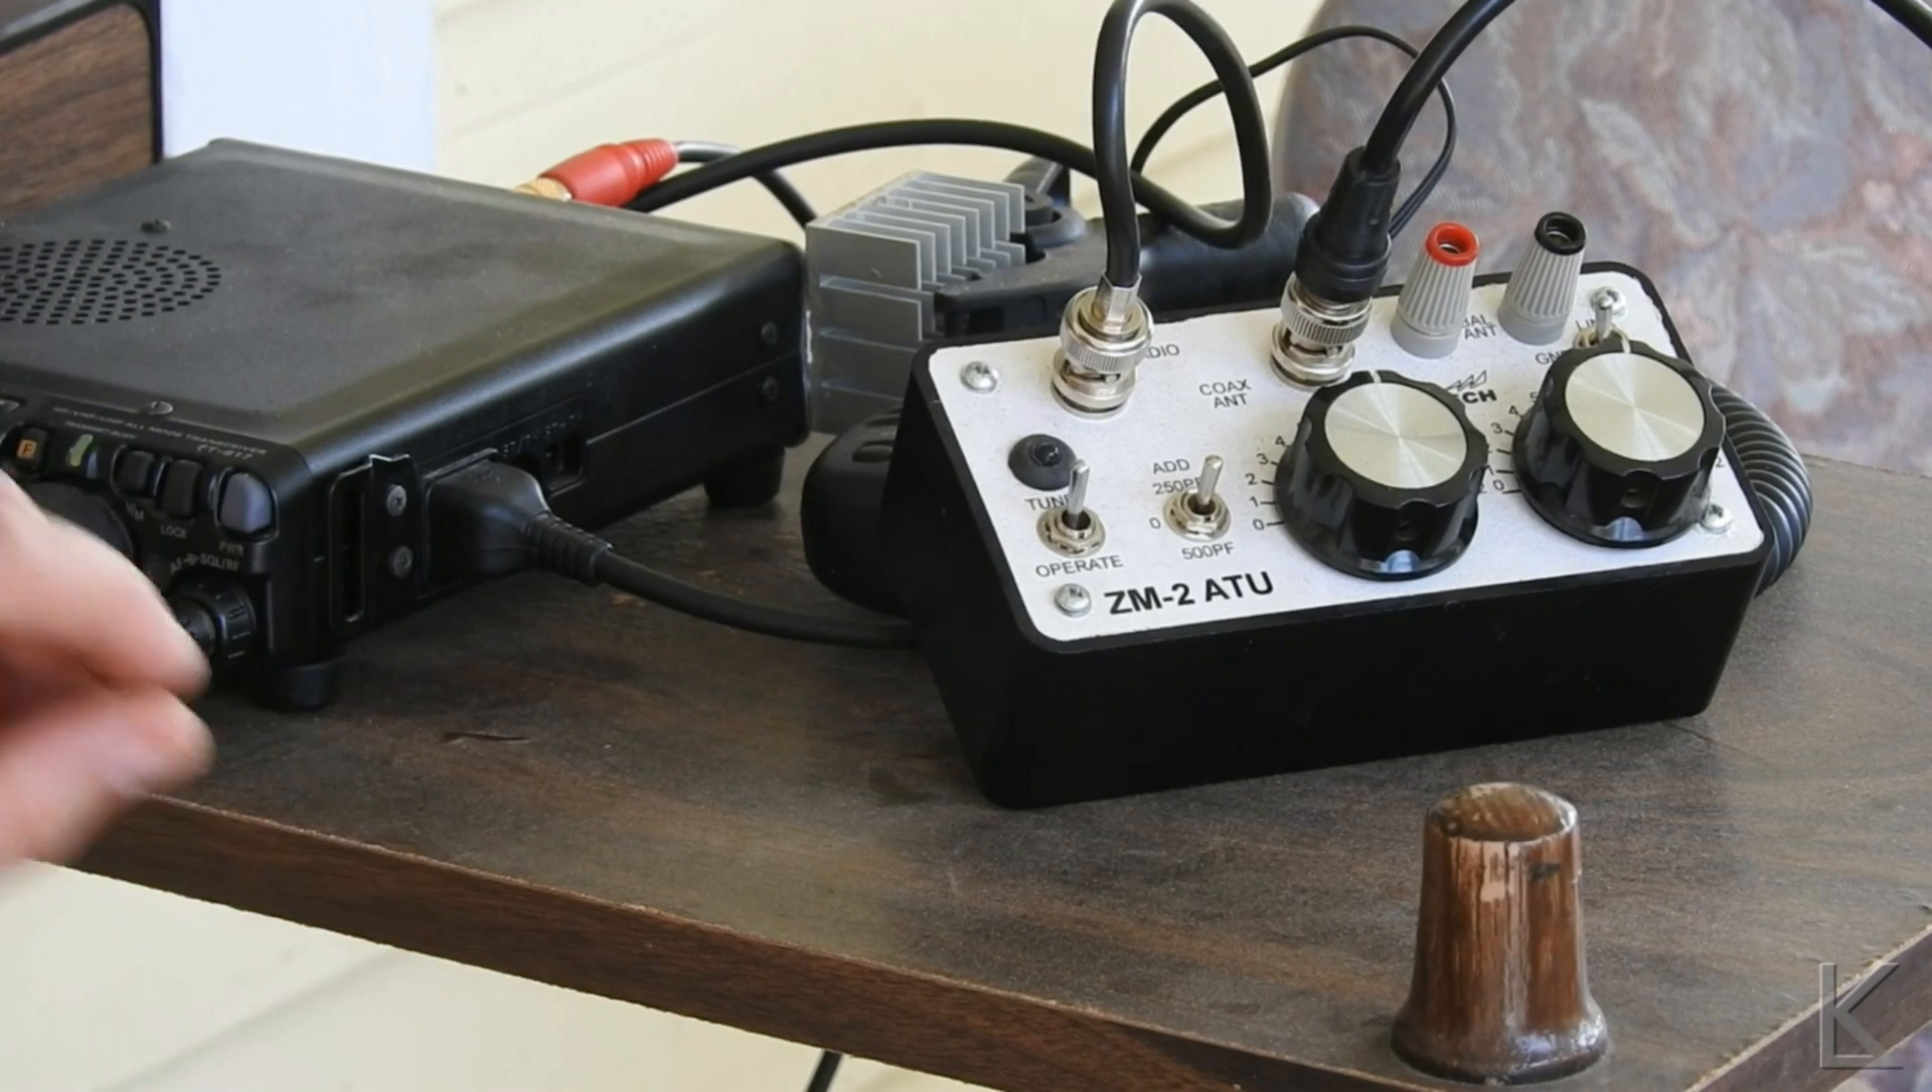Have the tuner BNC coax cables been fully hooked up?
Yes.